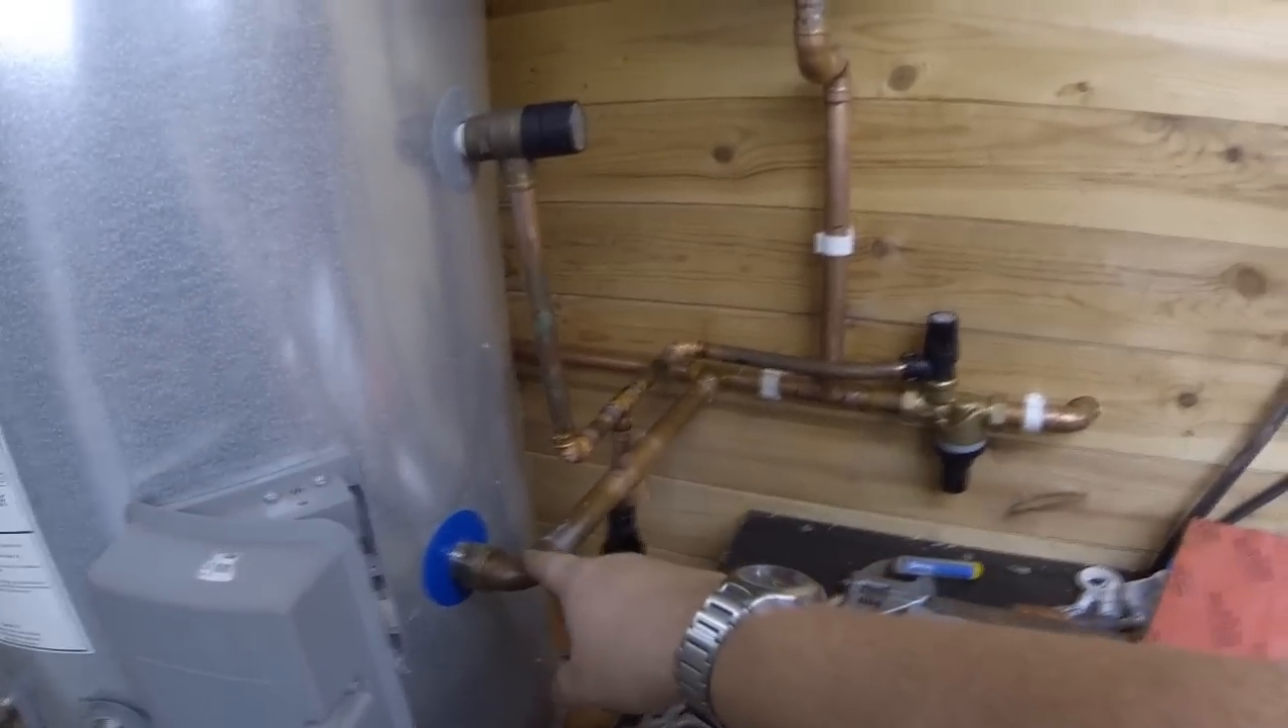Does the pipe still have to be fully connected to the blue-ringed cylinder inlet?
No.